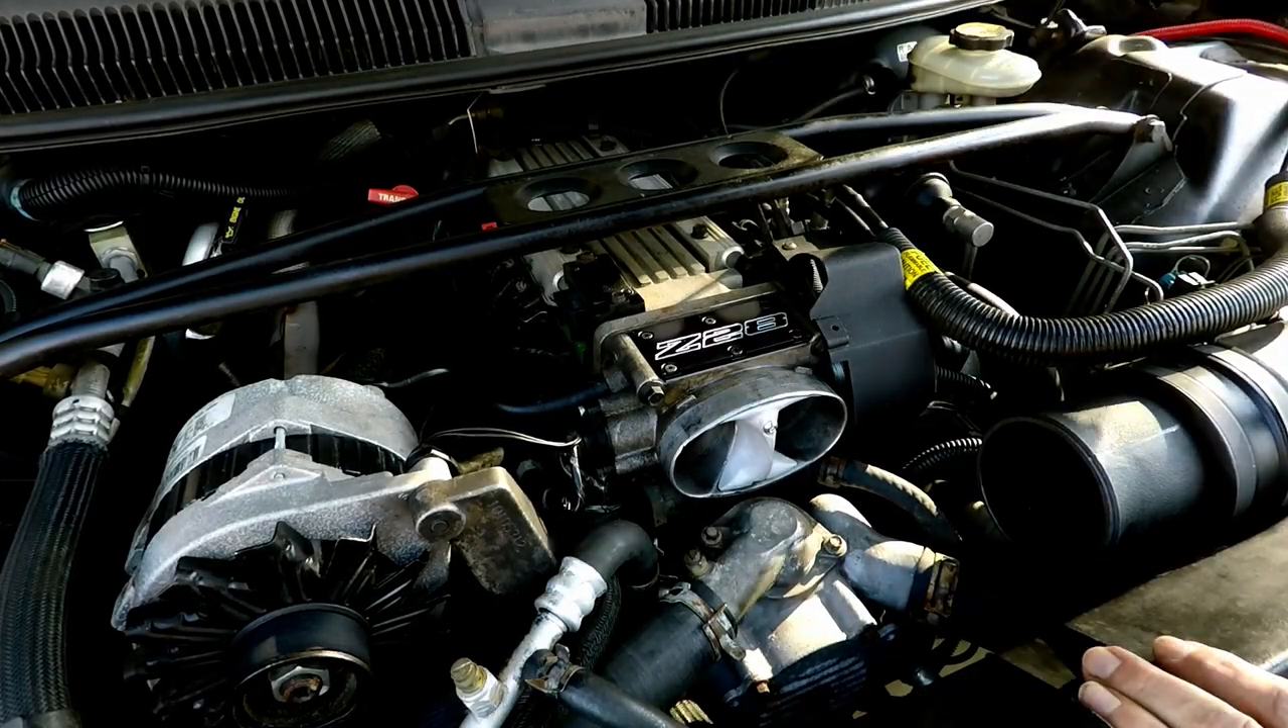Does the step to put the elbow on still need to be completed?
Yes.